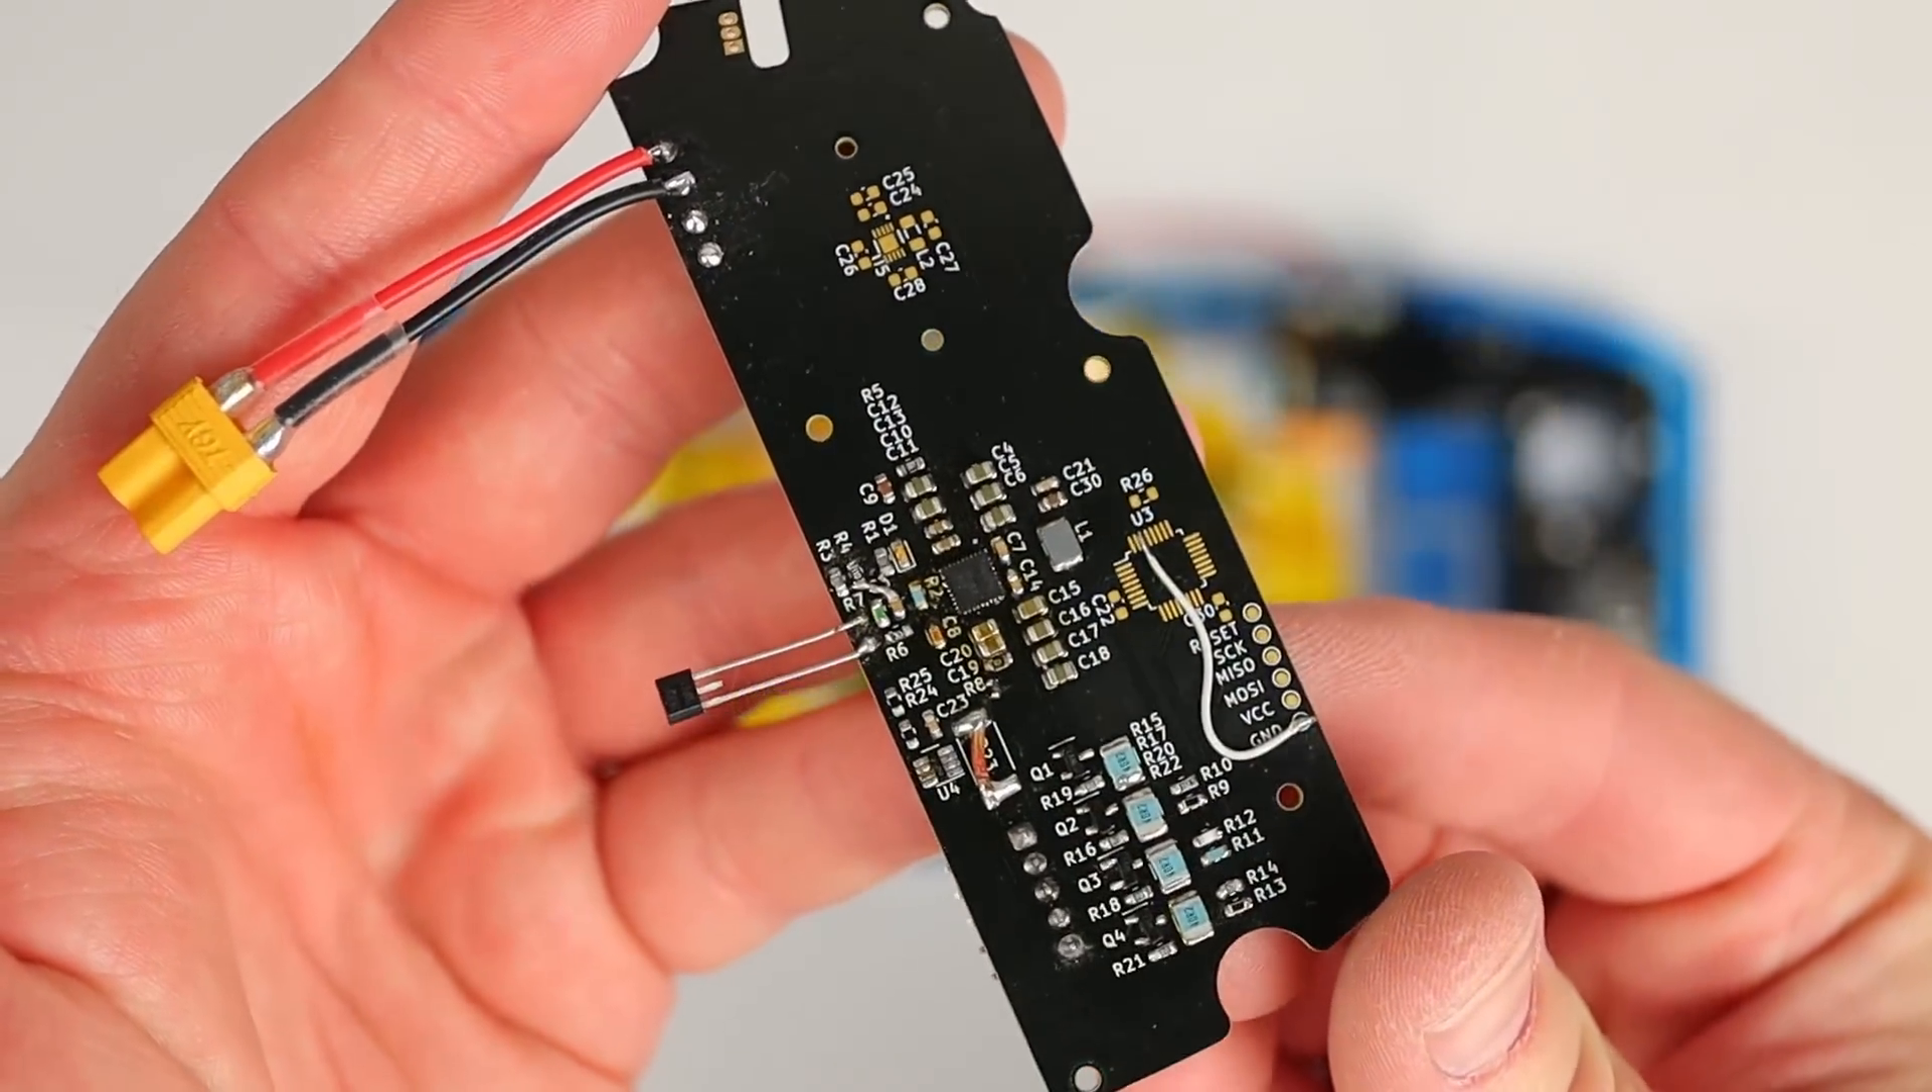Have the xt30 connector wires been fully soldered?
Yes.